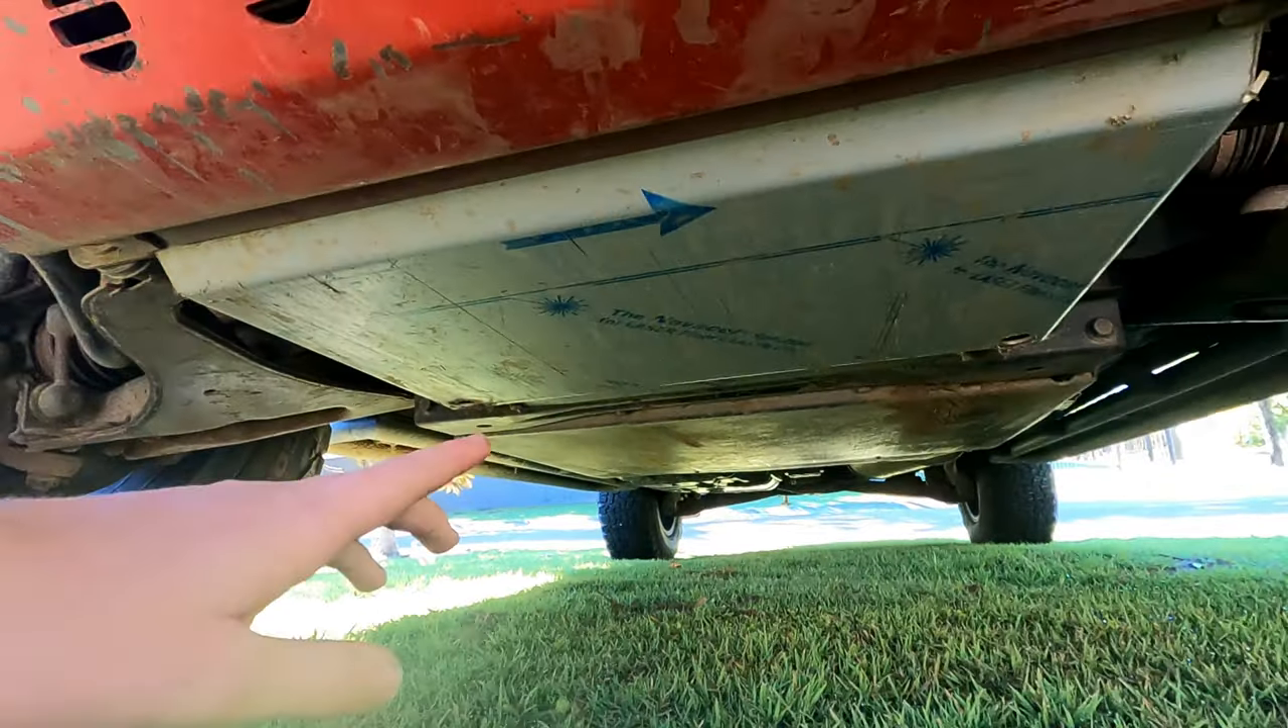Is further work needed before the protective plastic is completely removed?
Yes.